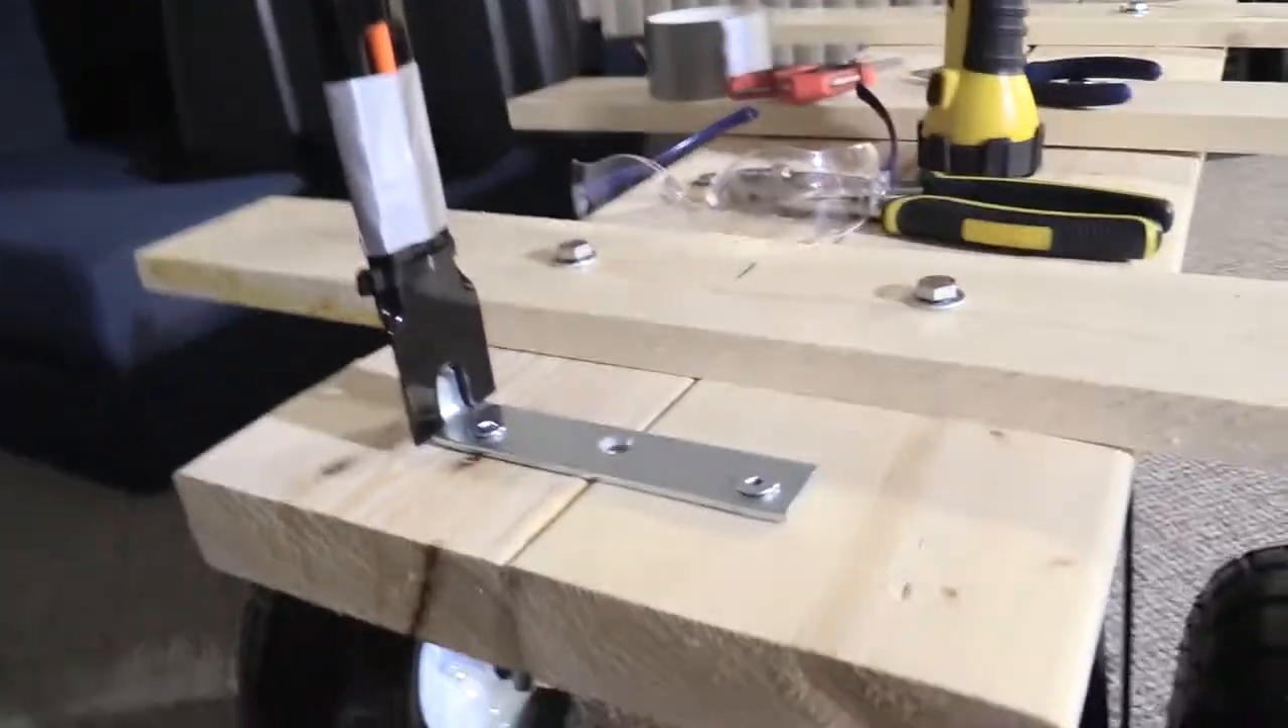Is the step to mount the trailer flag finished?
Yes.